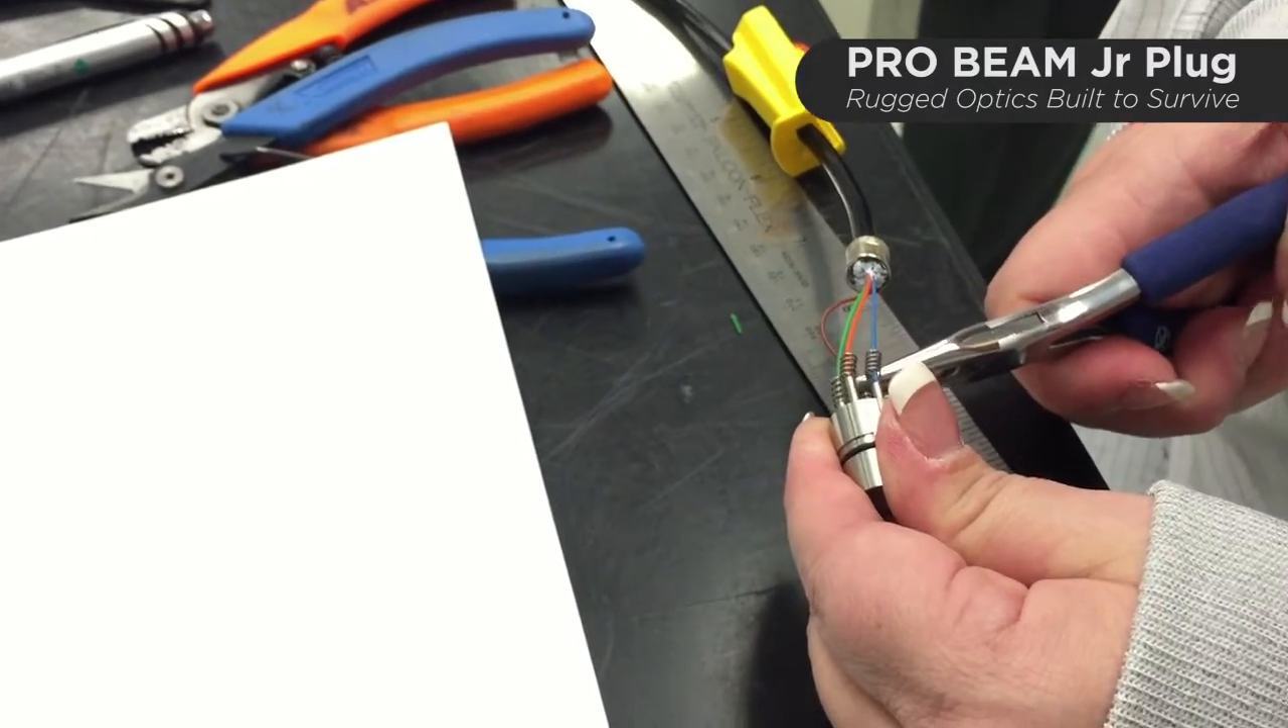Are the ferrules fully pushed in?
No.